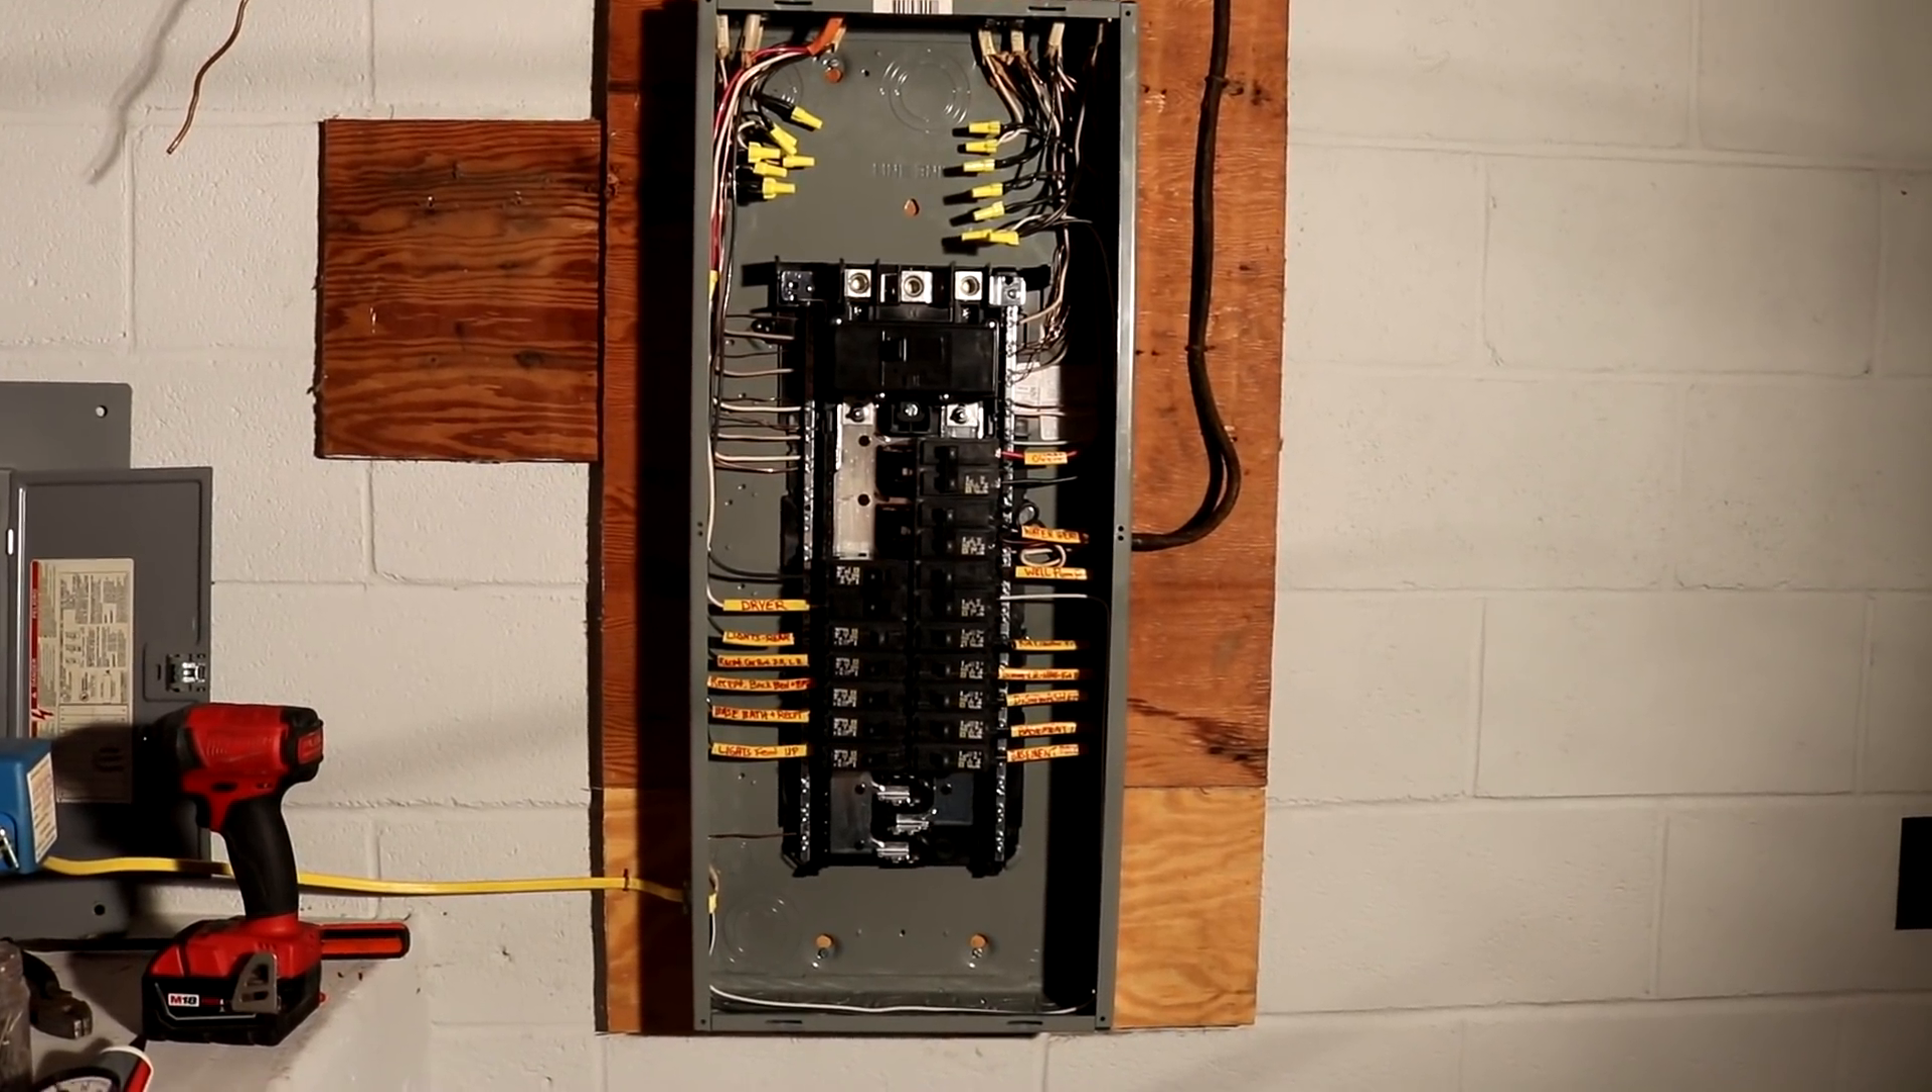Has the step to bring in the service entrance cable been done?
No.